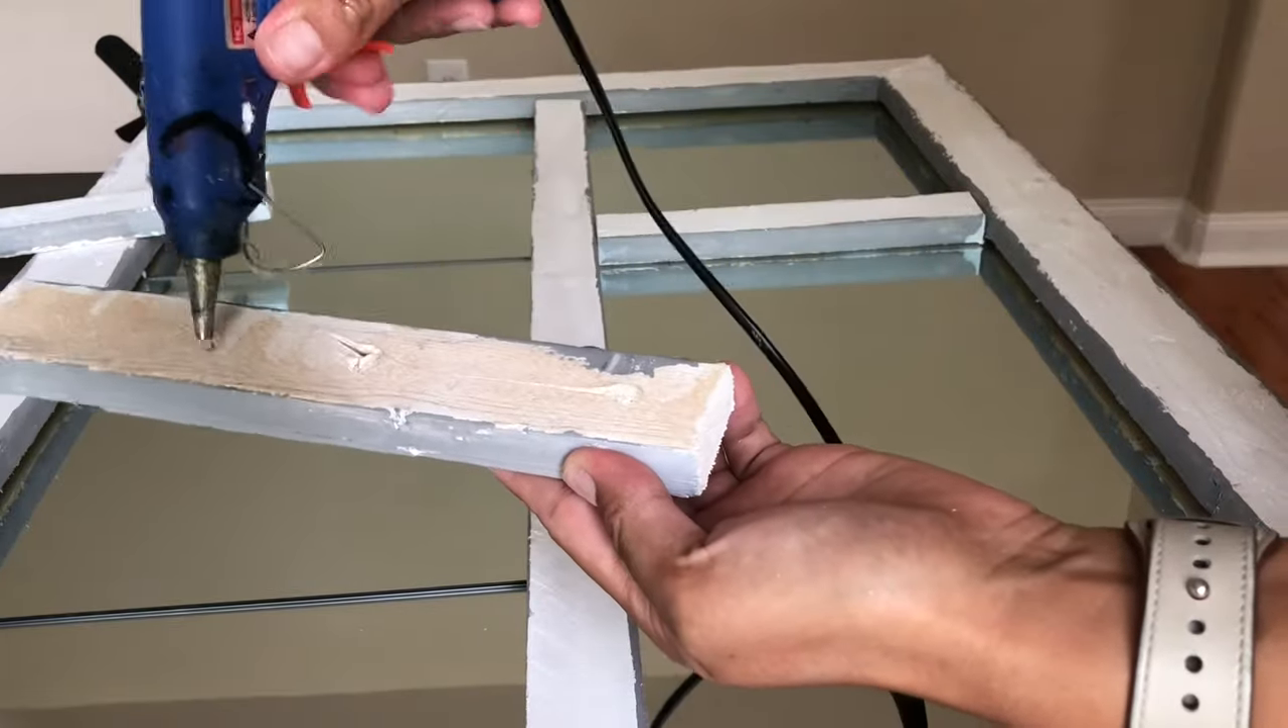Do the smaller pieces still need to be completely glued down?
Yes.